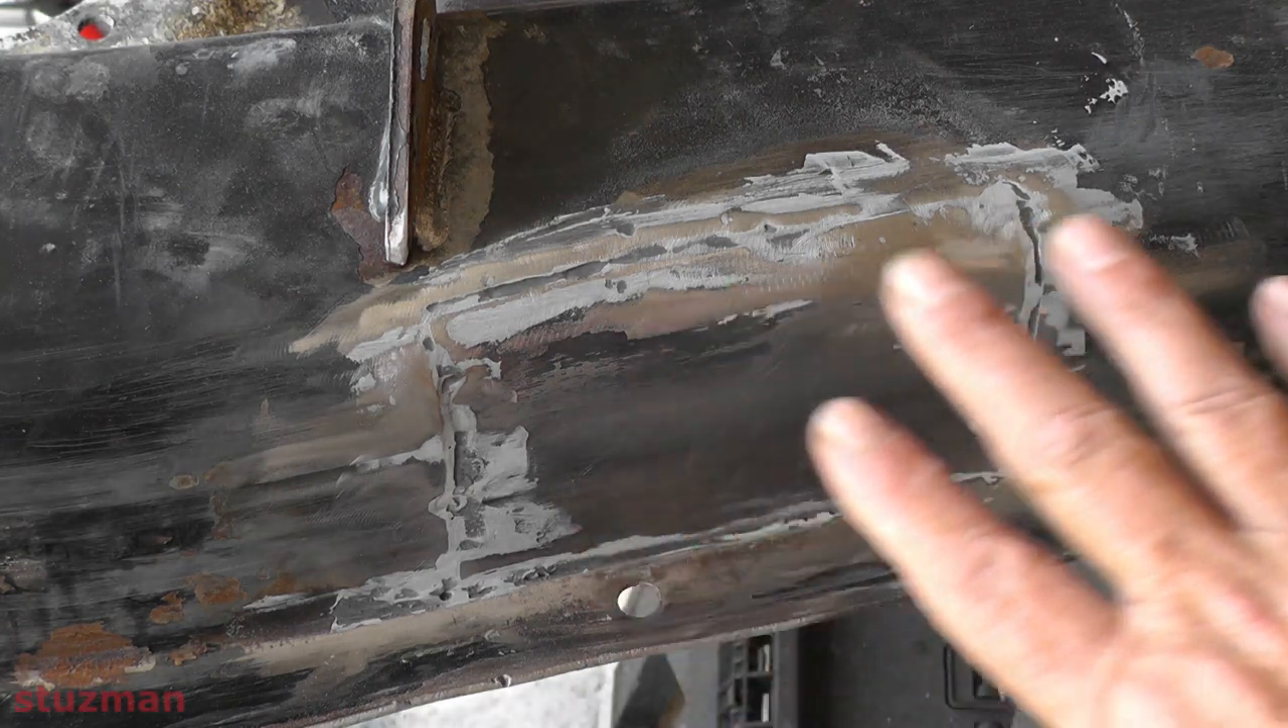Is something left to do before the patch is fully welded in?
No.